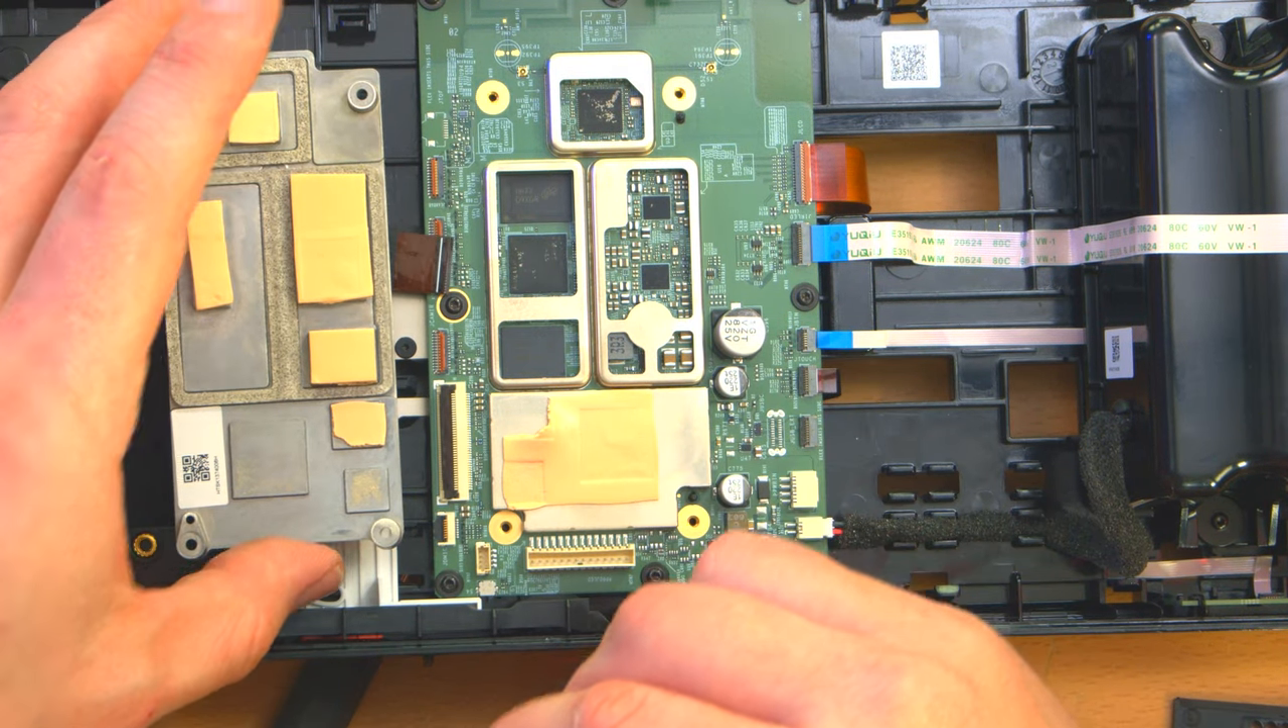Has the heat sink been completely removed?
Yes.